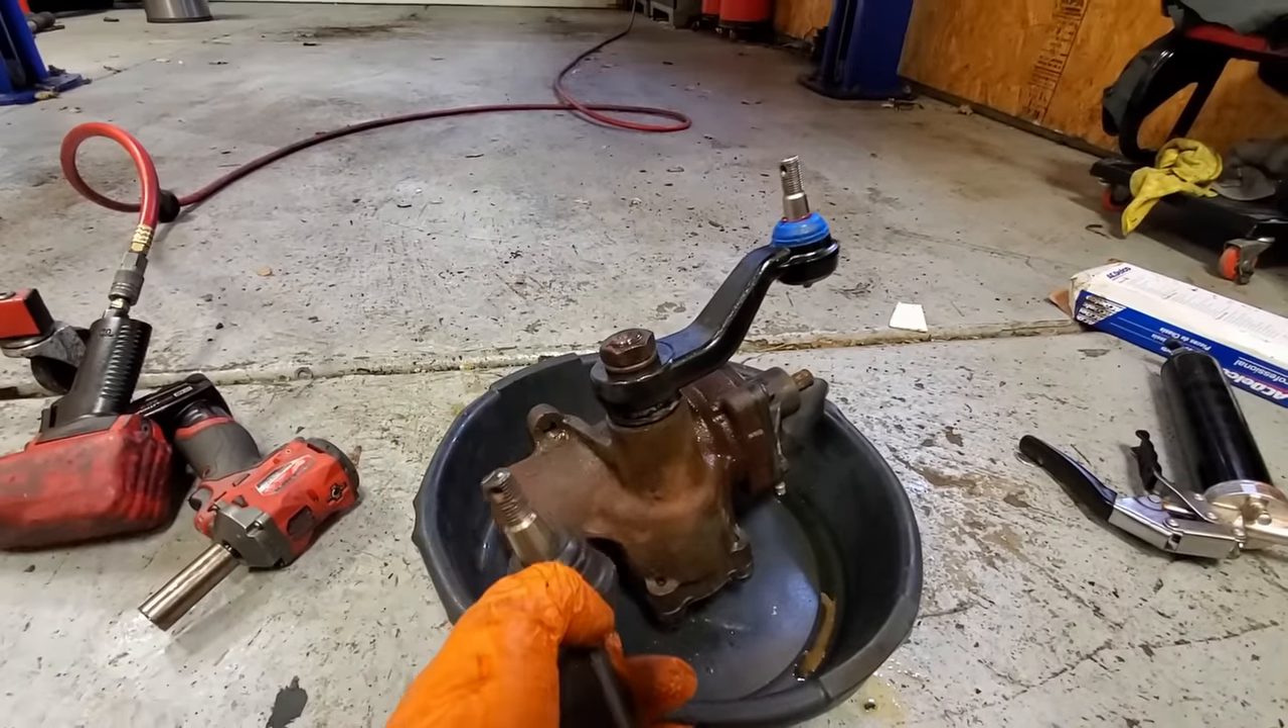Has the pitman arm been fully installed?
Yes.